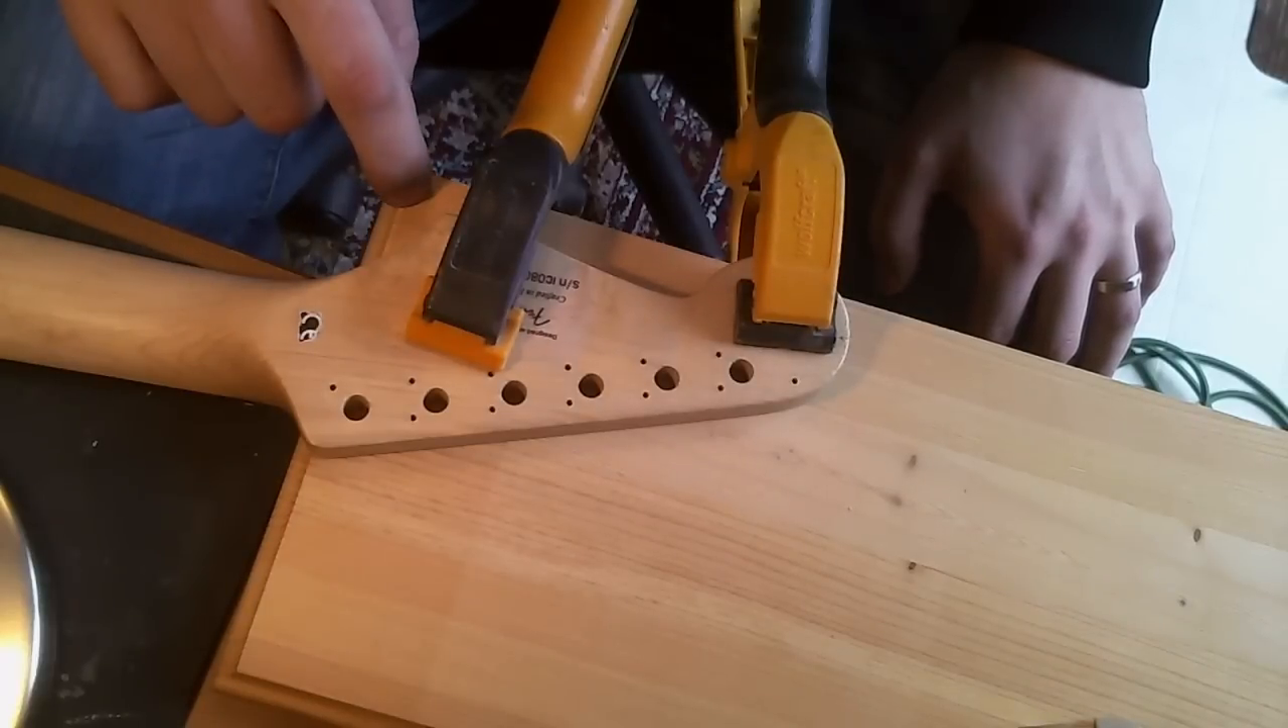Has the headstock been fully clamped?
Yes.